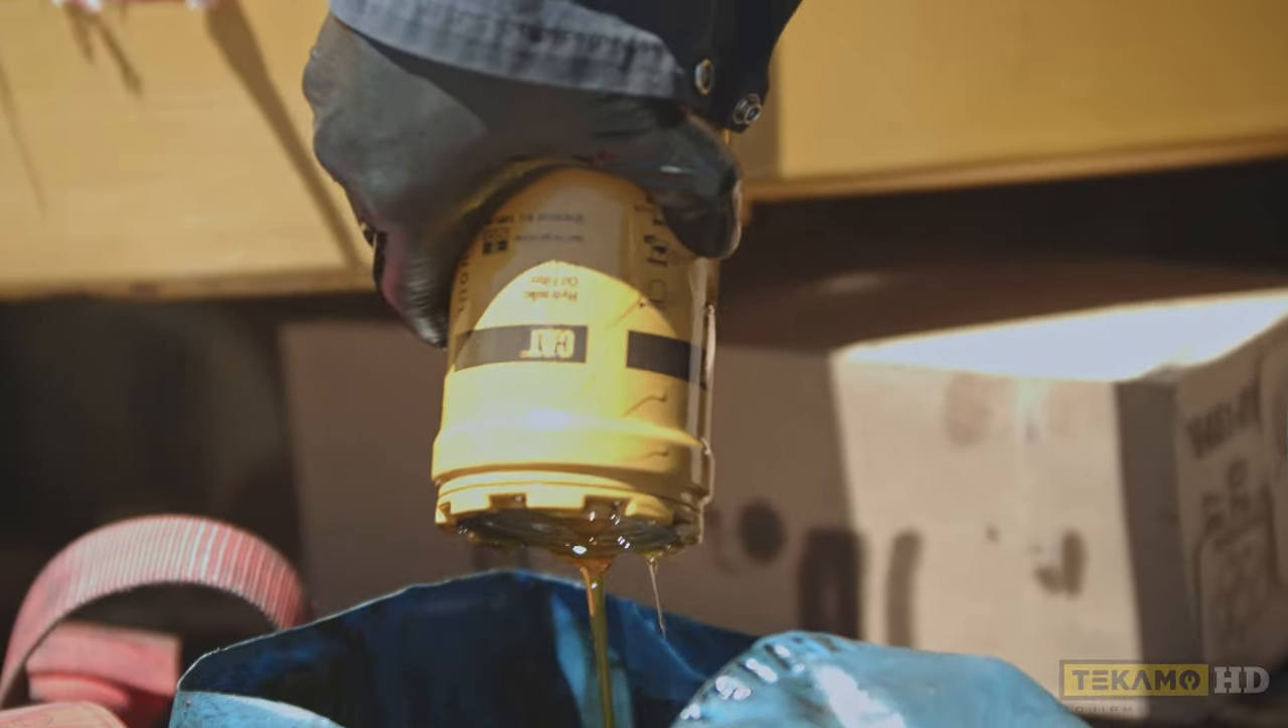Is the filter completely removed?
Yes.